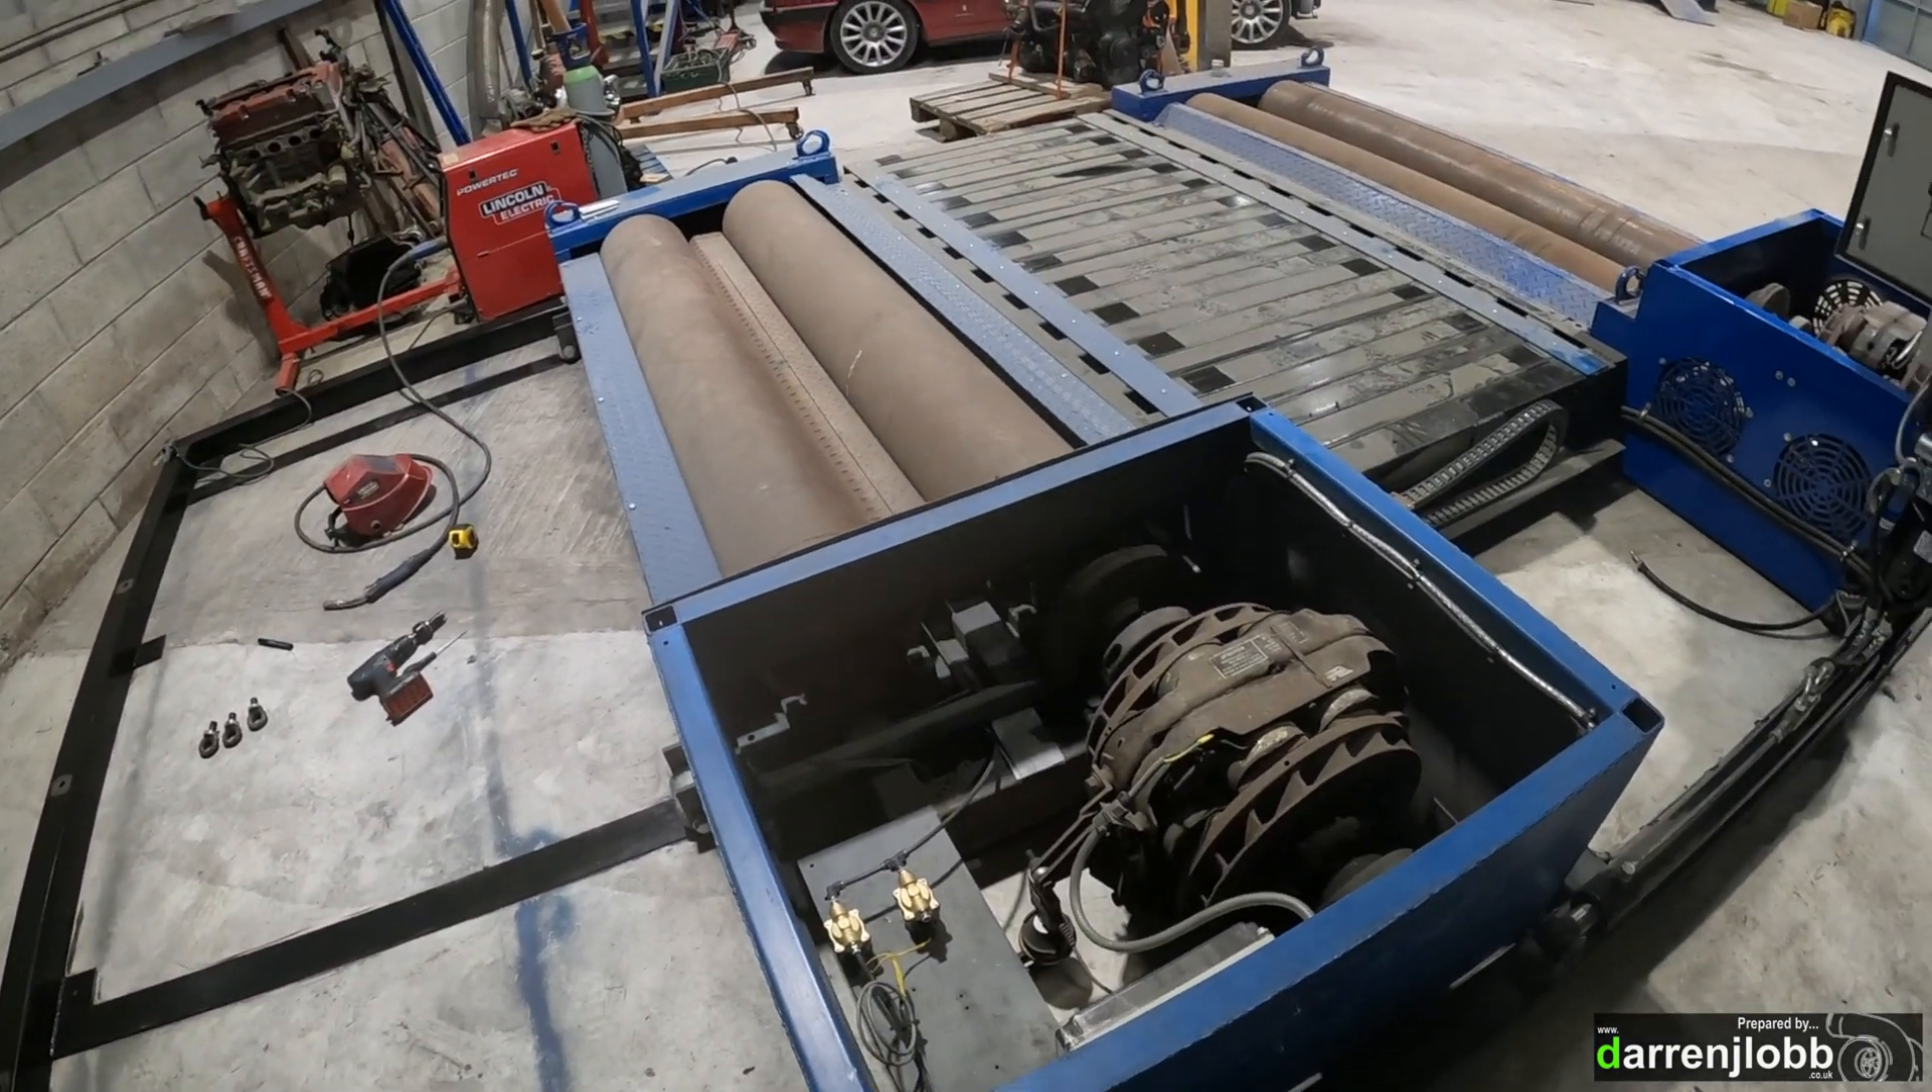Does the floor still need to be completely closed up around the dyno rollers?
Yes.